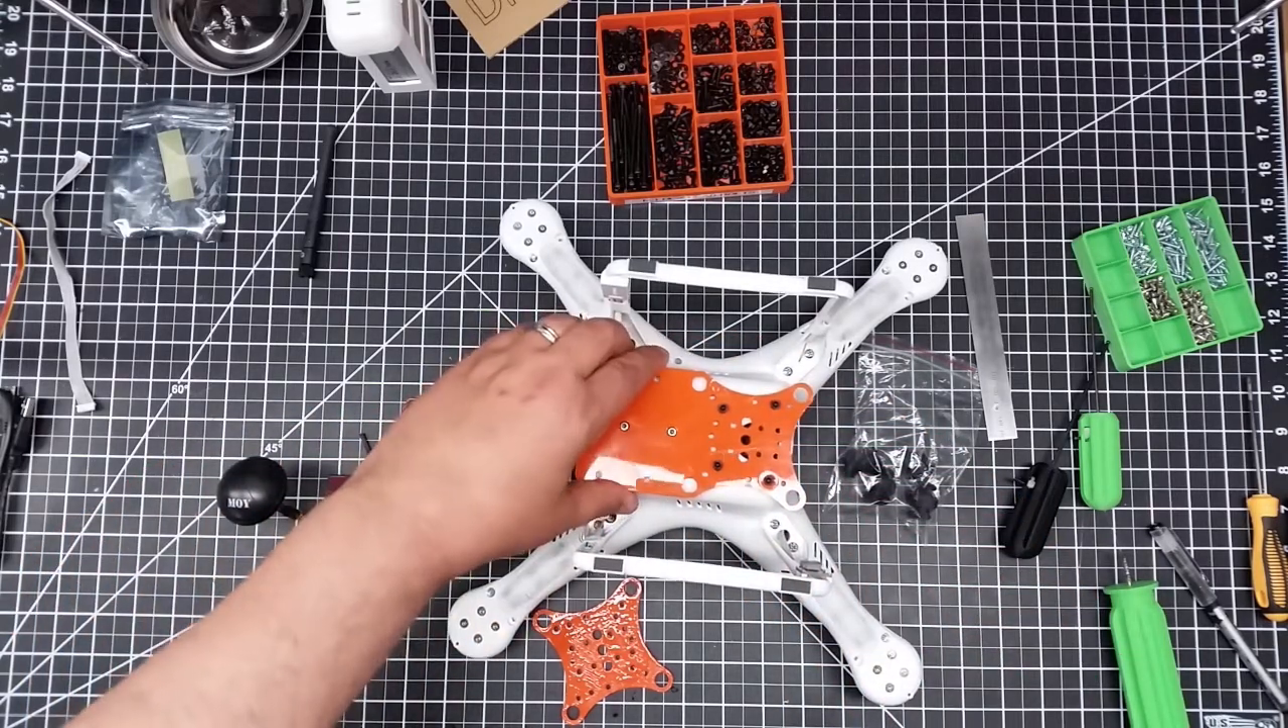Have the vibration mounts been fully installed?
No.